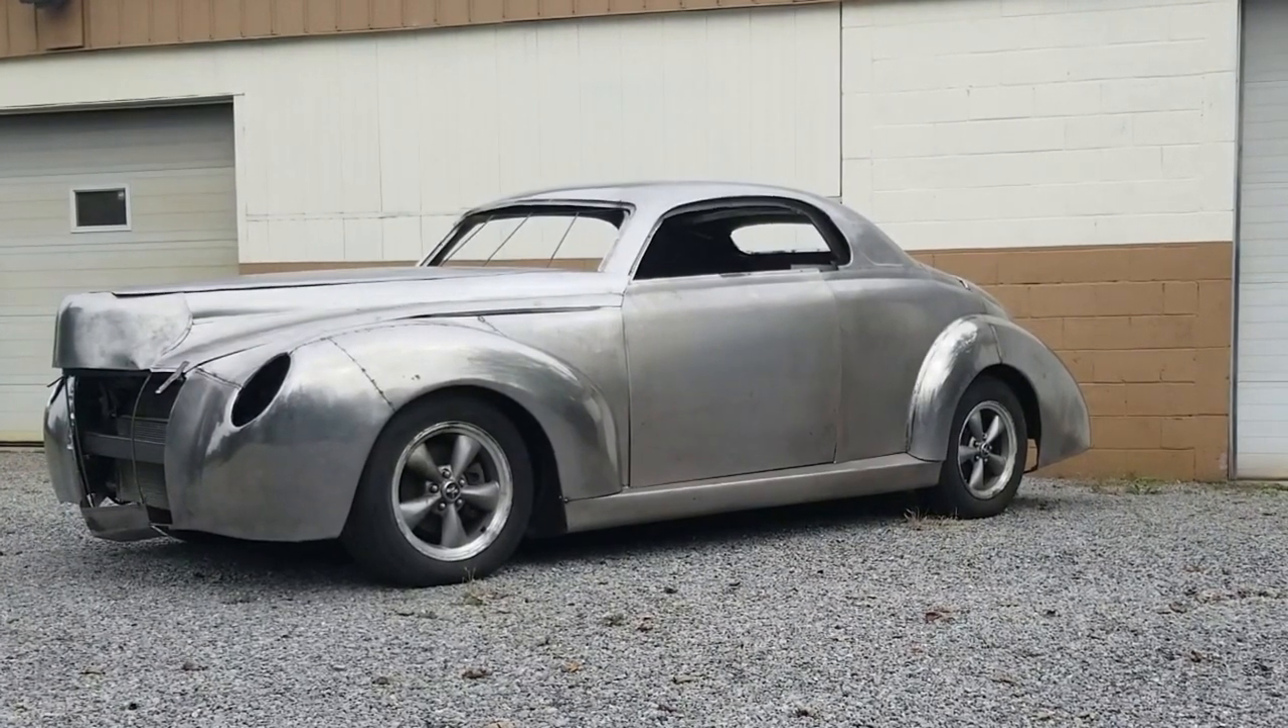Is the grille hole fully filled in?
No.